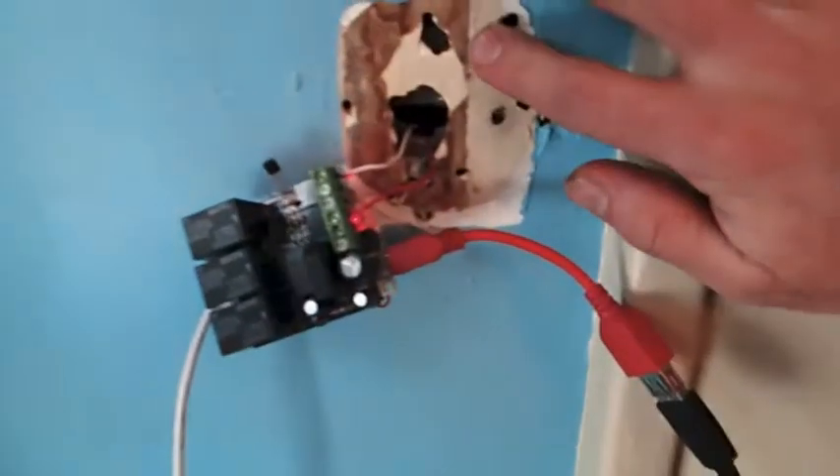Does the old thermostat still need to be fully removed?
No.